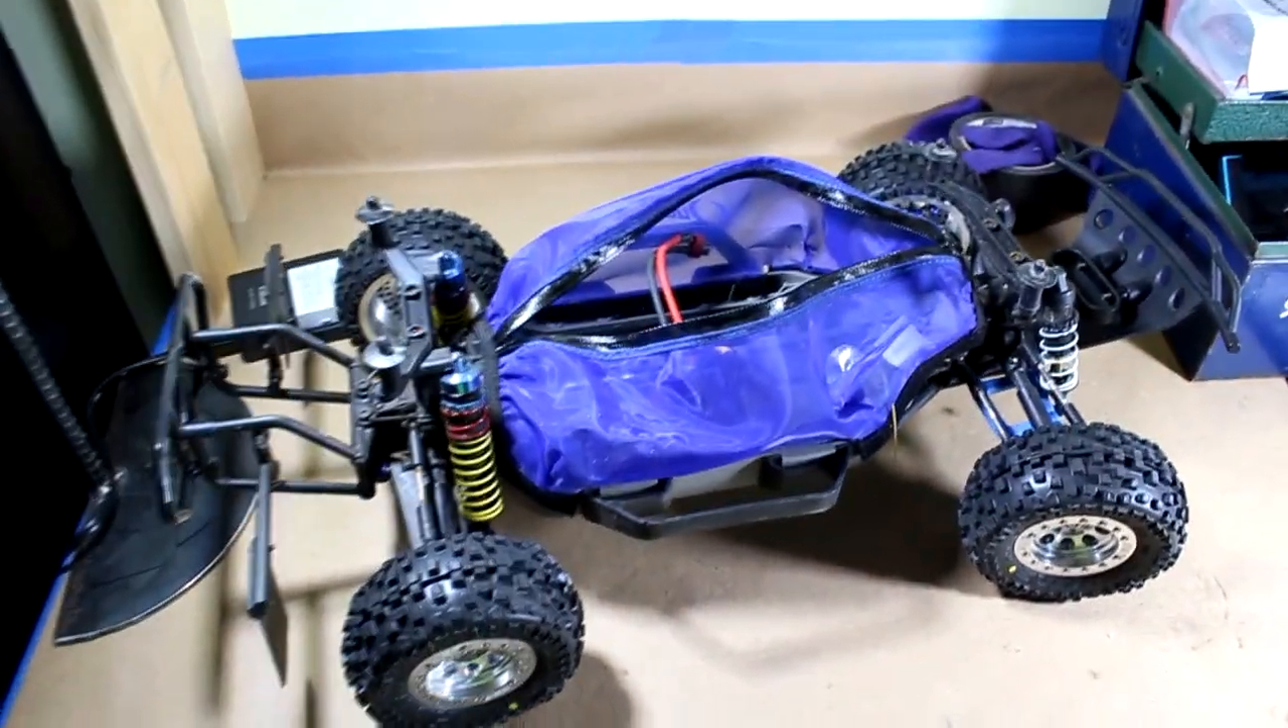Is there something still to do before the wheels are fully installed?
No.